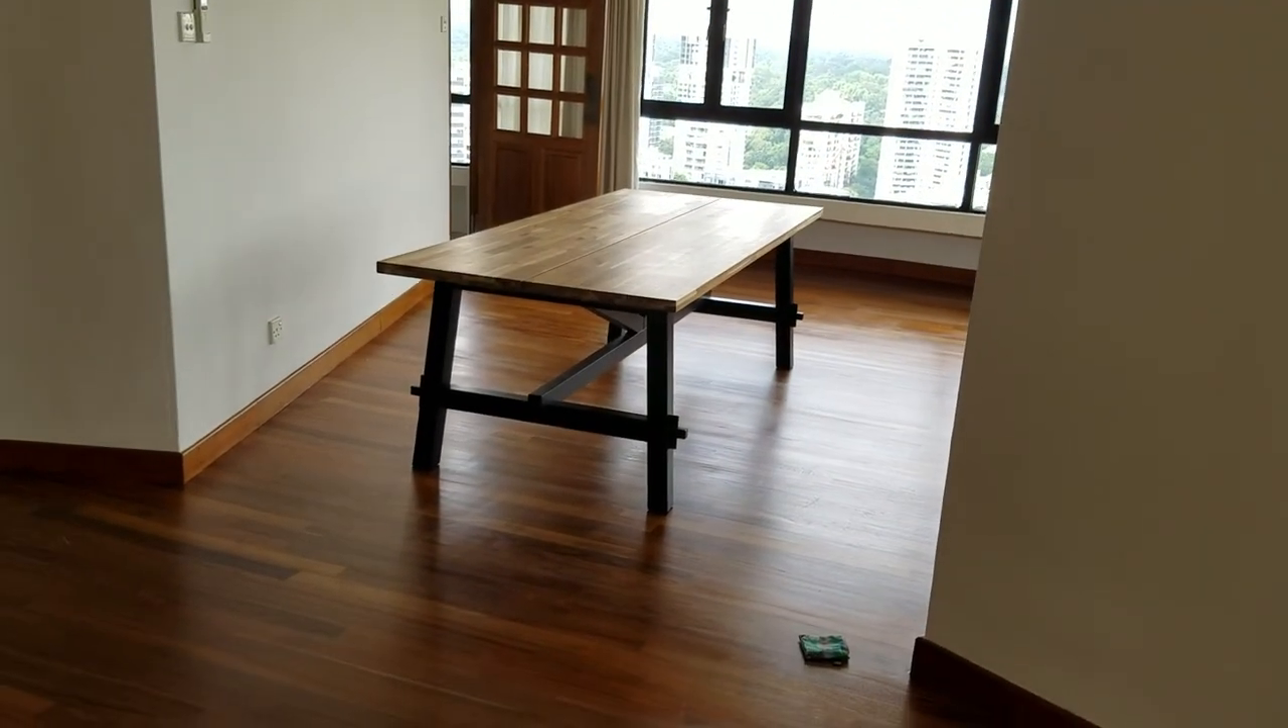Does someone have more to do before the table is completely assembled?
No.